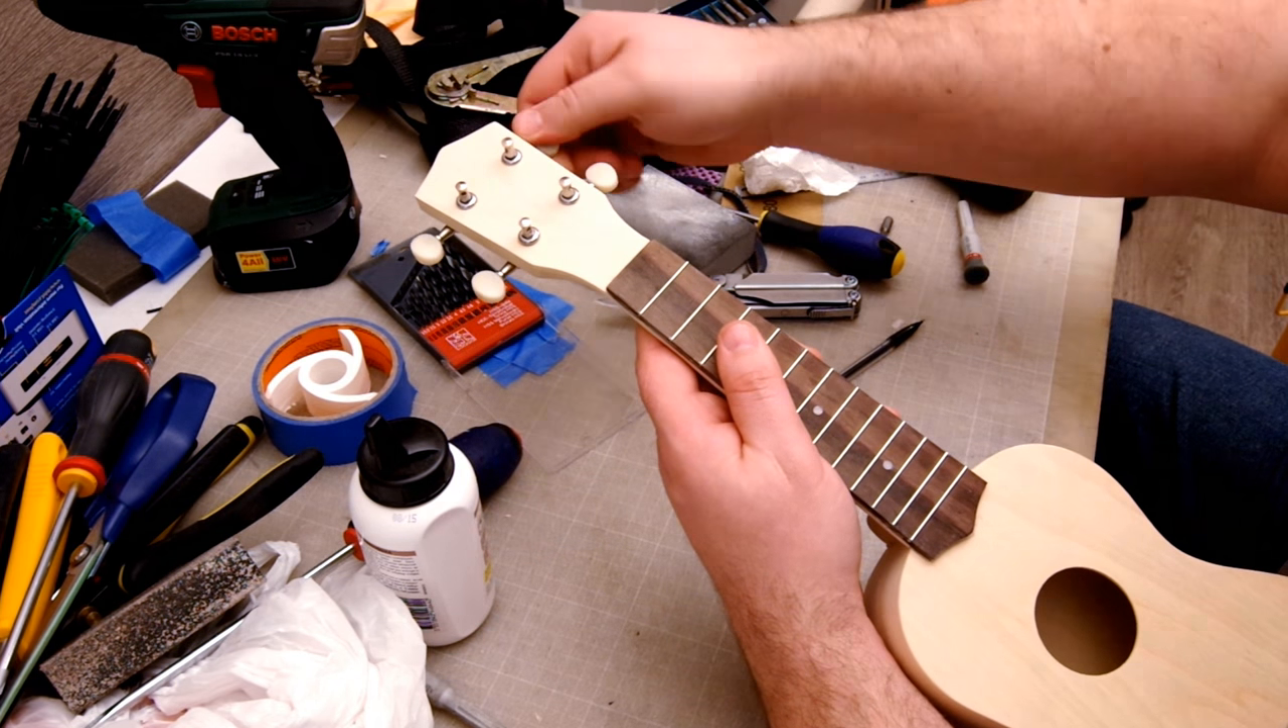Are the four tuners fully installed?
Yes.